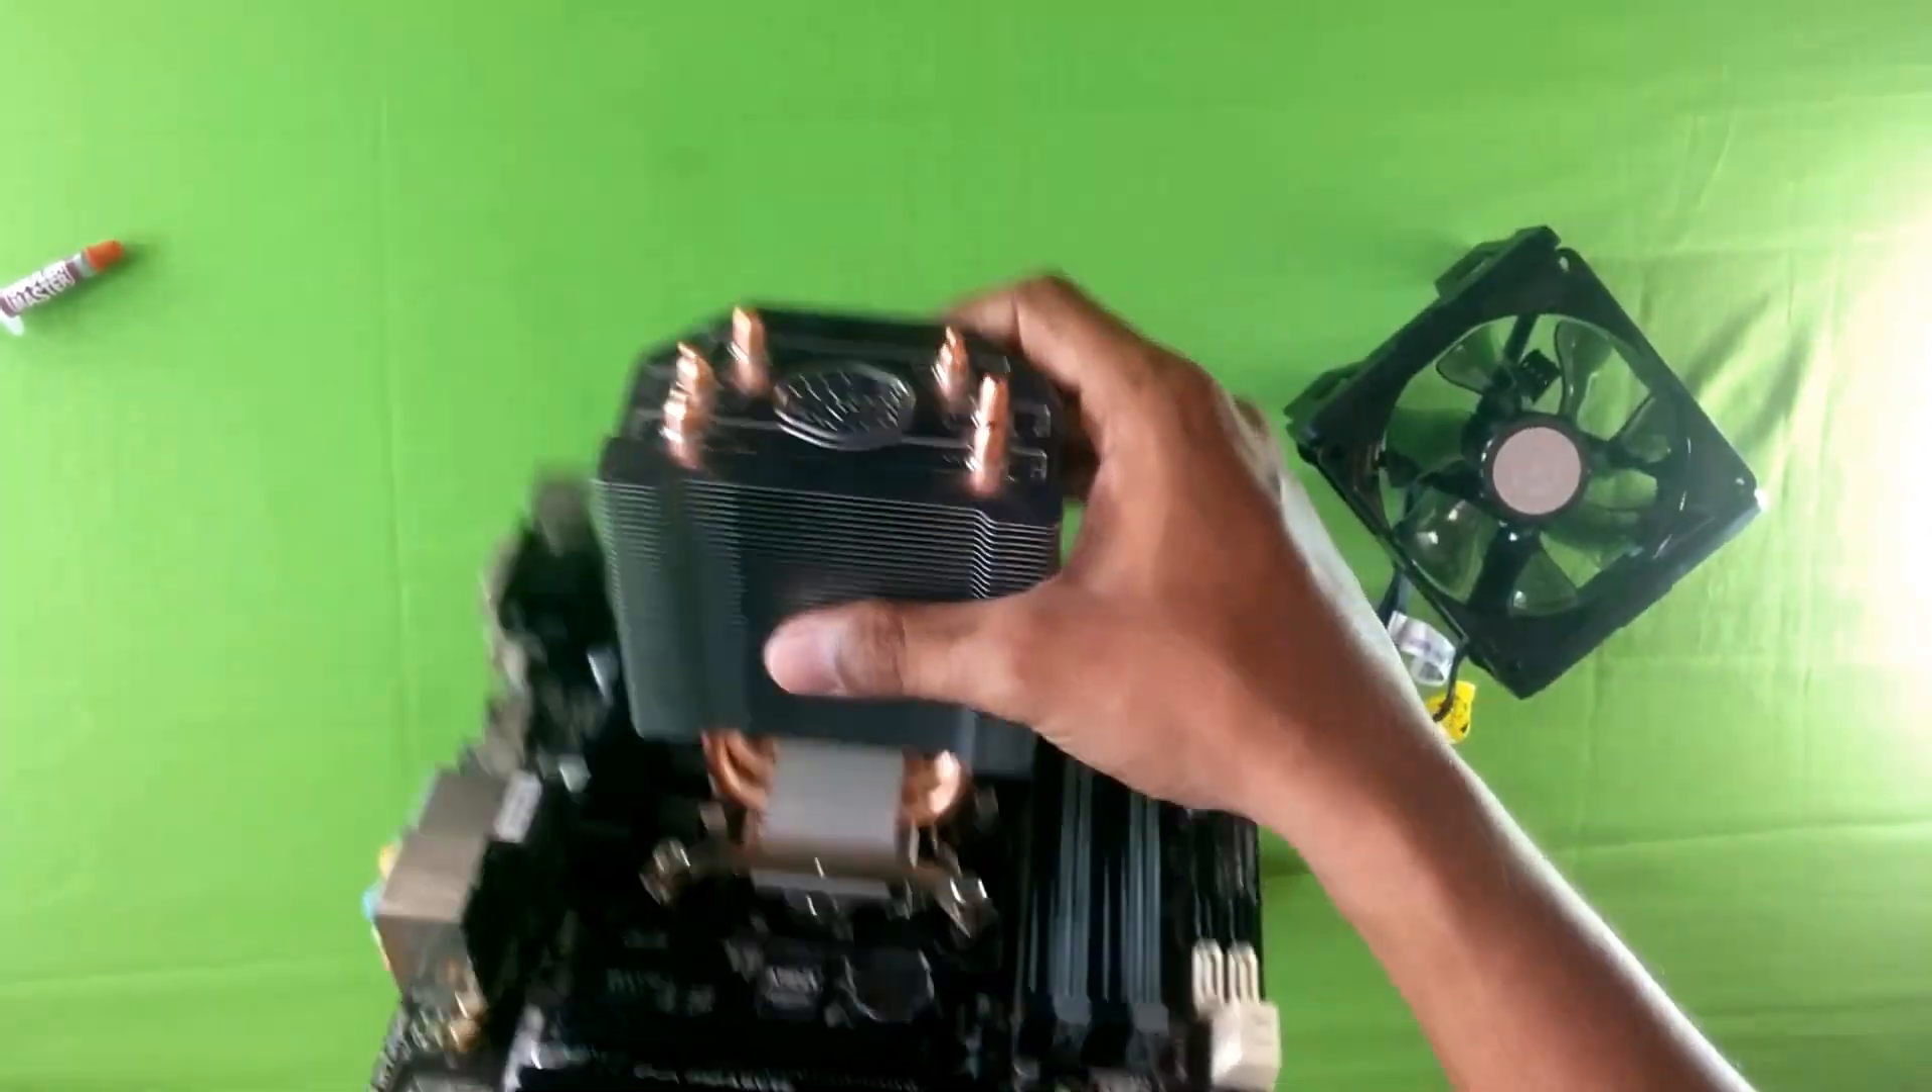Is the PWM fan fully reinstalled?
No.